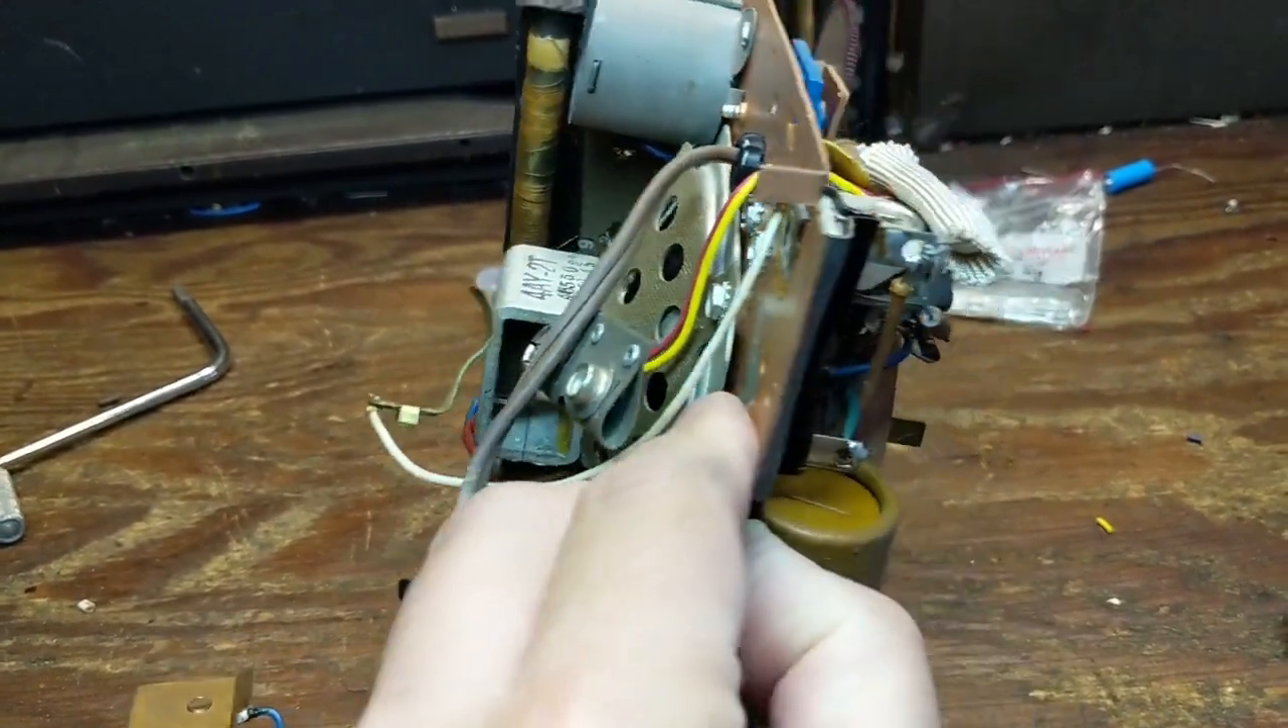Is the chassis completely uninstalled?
Yes.